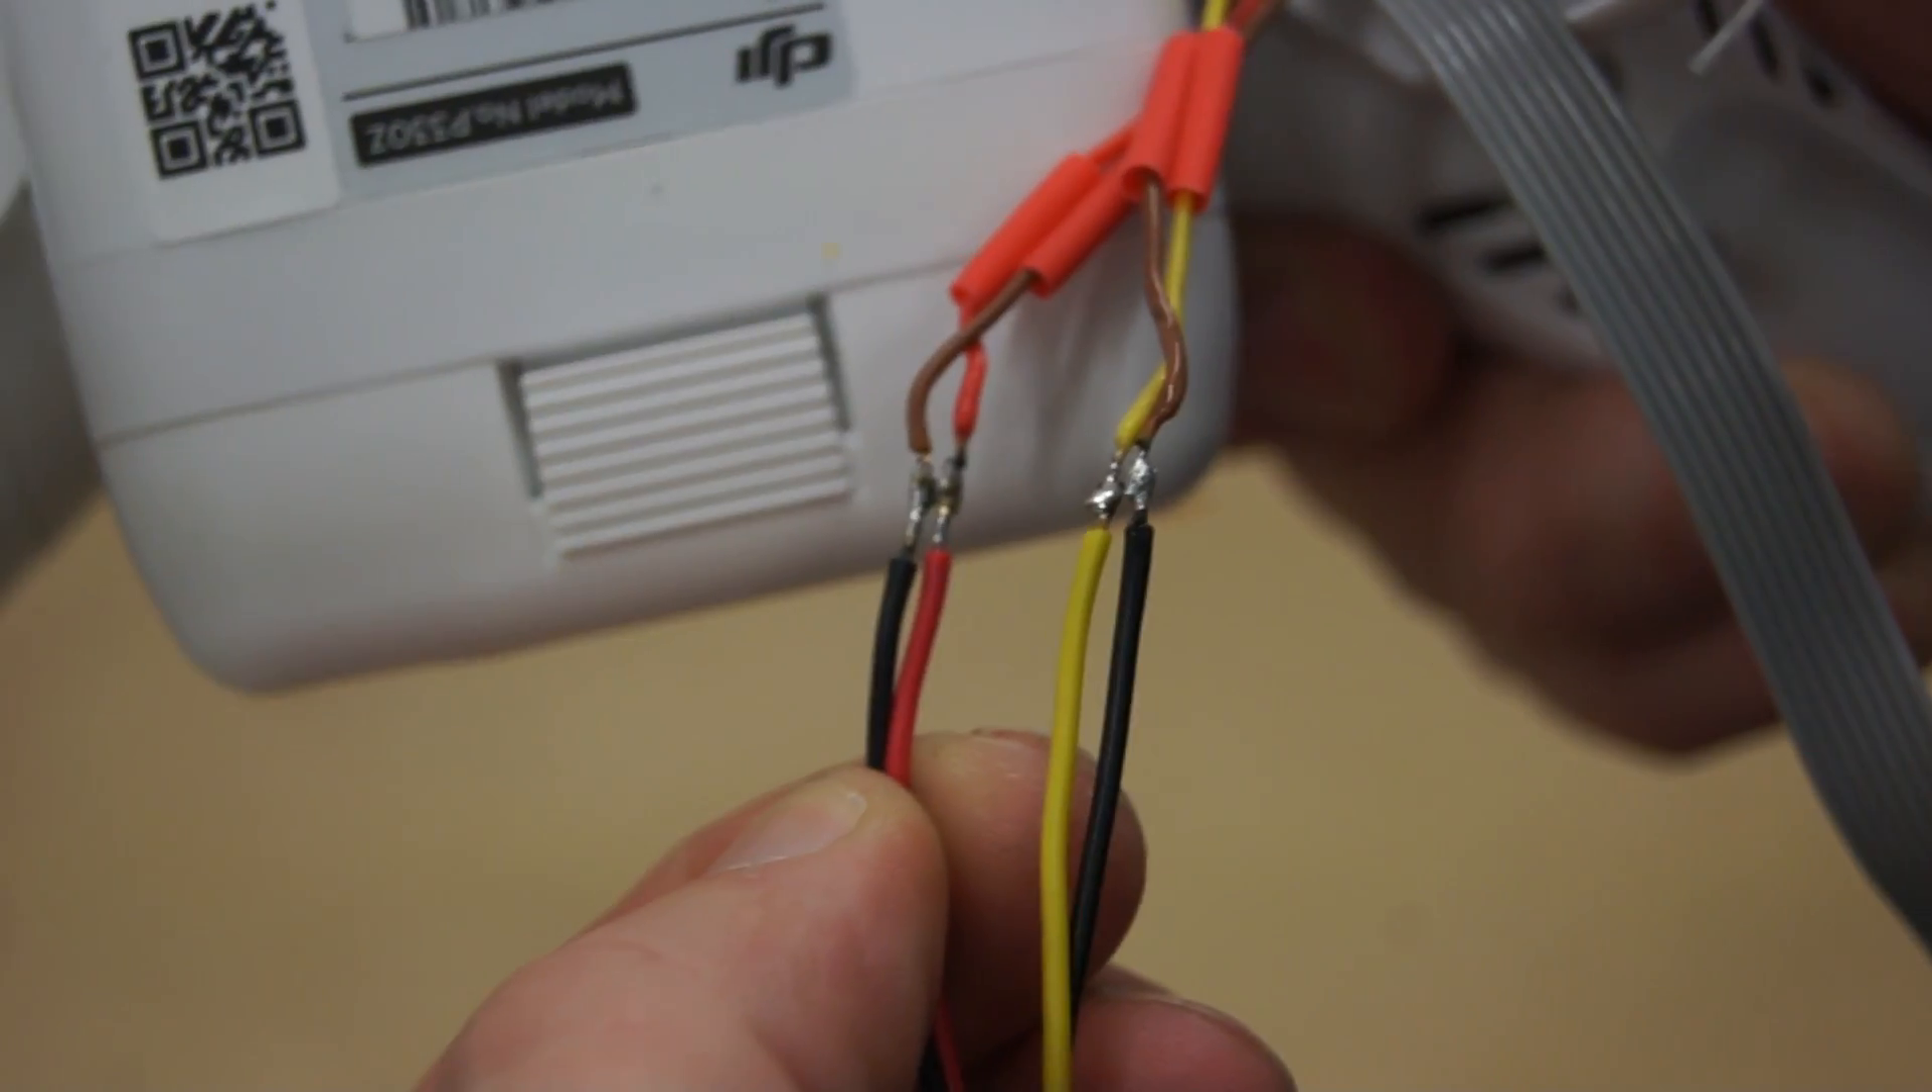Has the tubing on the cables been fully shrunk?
No.